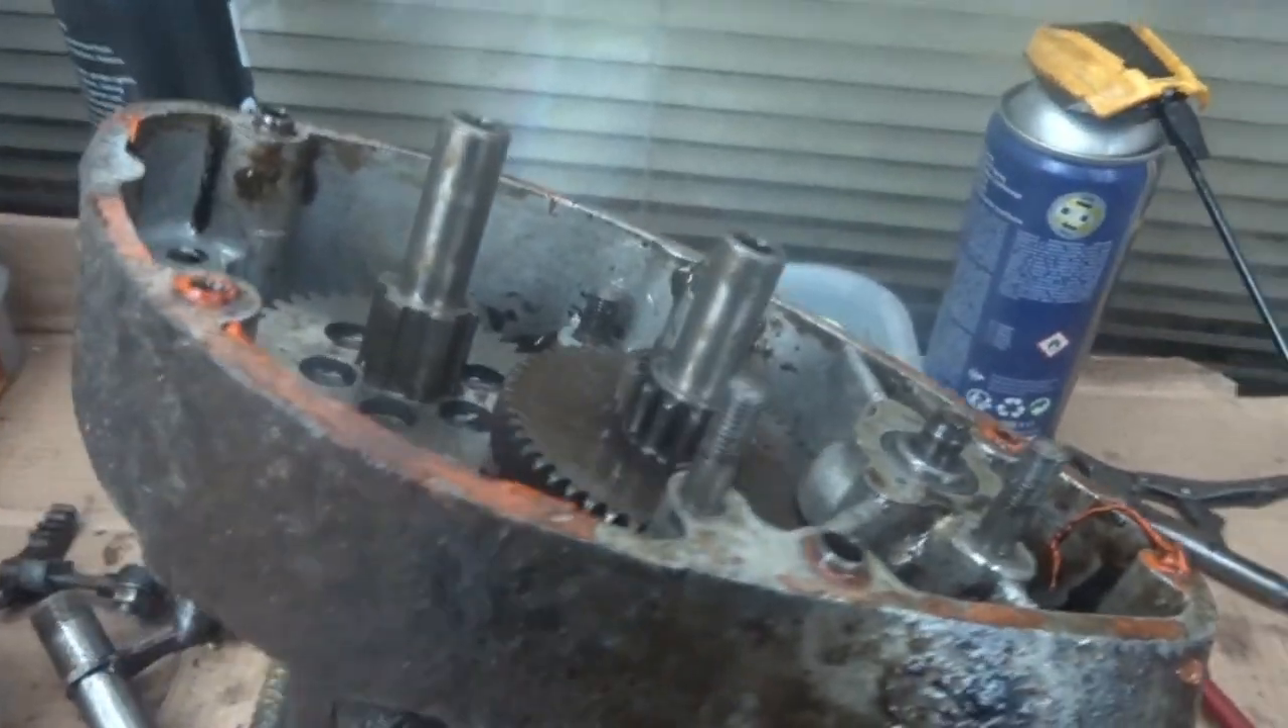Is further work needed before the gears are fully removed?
Yes.